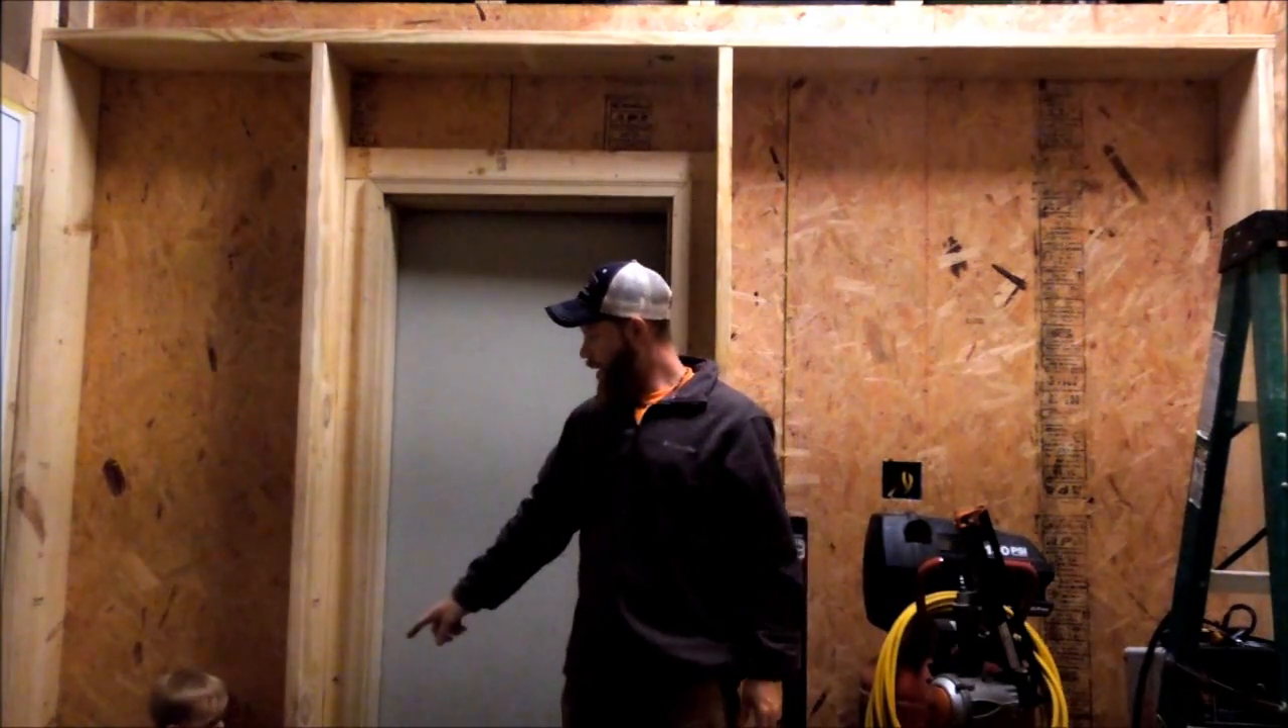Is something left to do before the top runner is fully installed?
No.